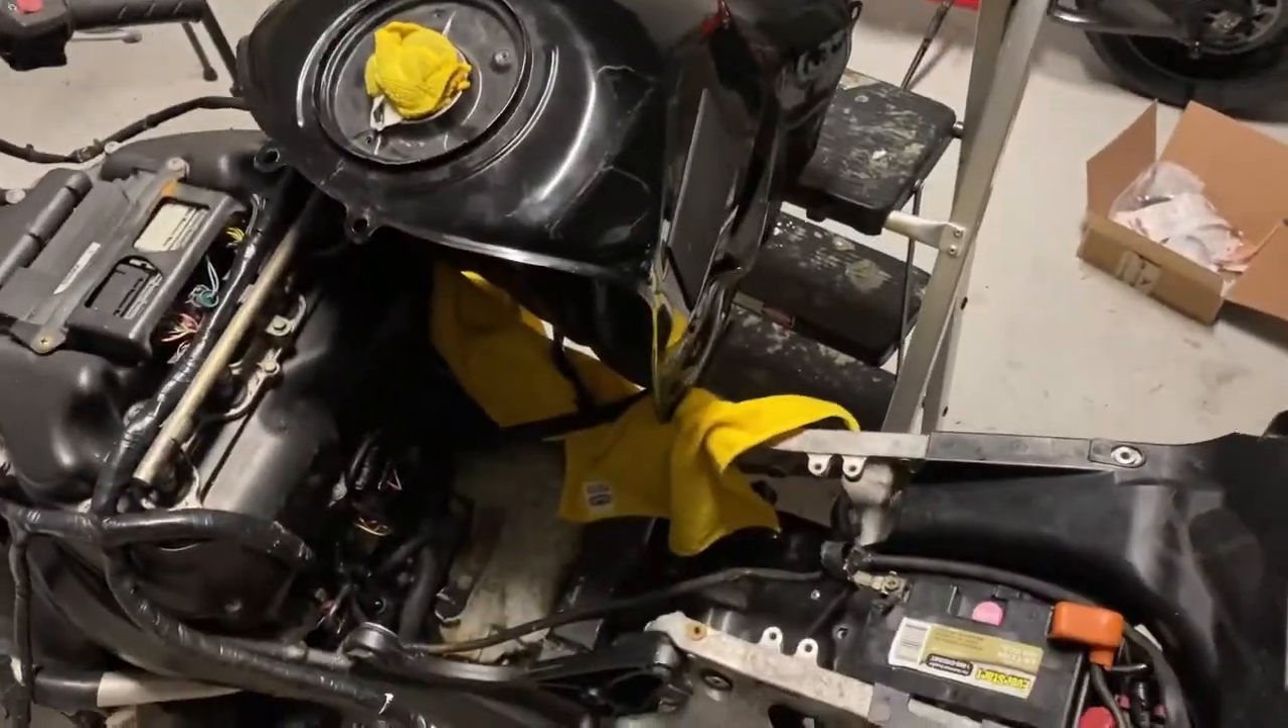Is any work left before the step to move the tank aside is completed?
No.